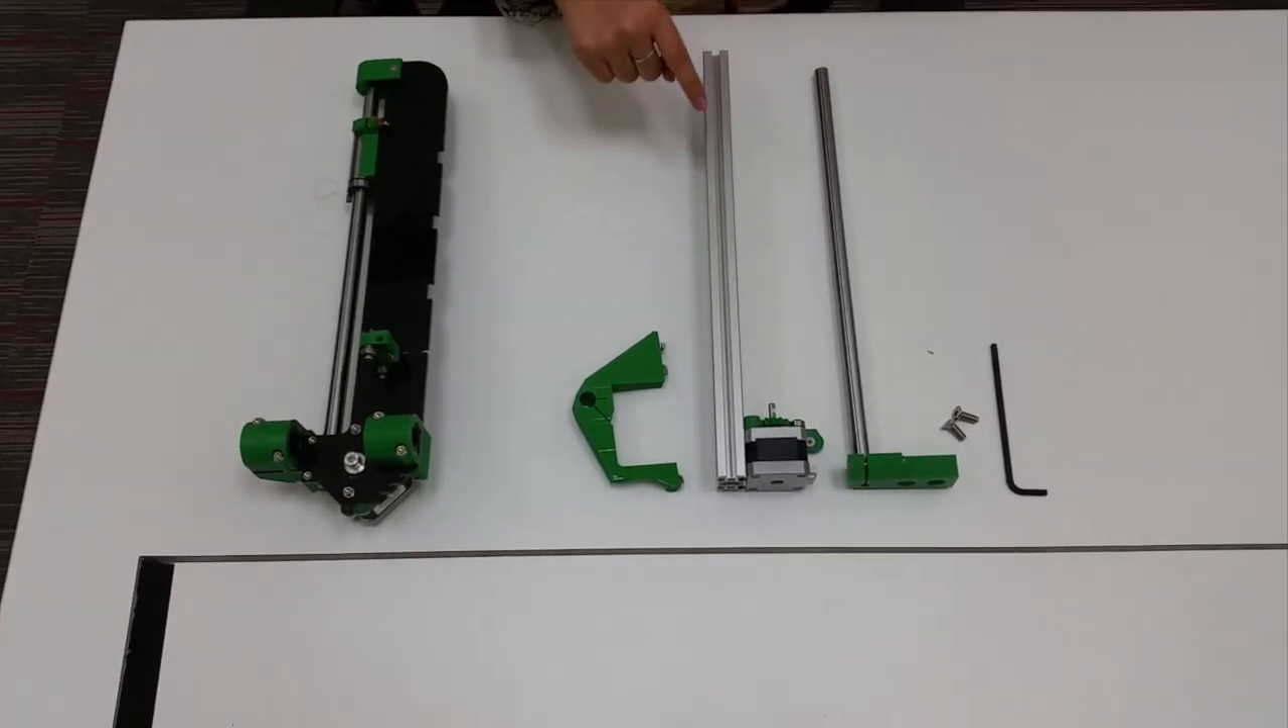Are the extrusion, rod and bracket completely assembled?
No.